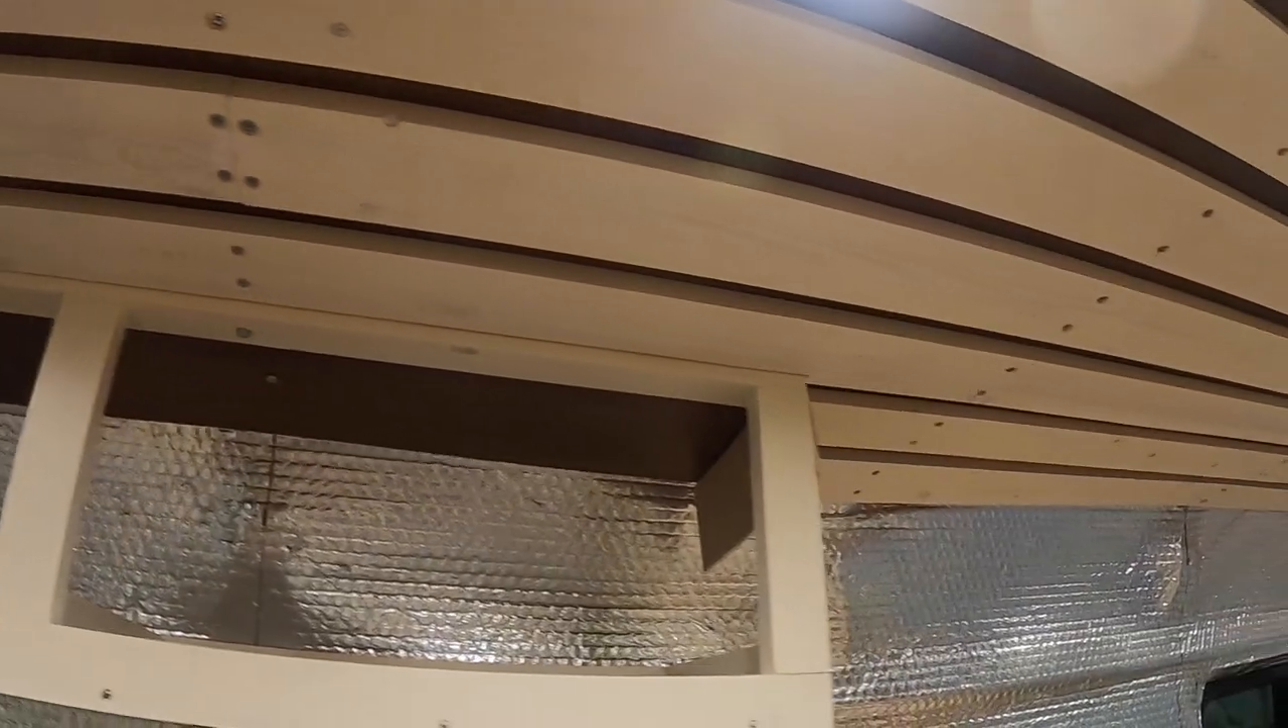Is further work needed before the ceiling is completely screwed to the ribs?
No.